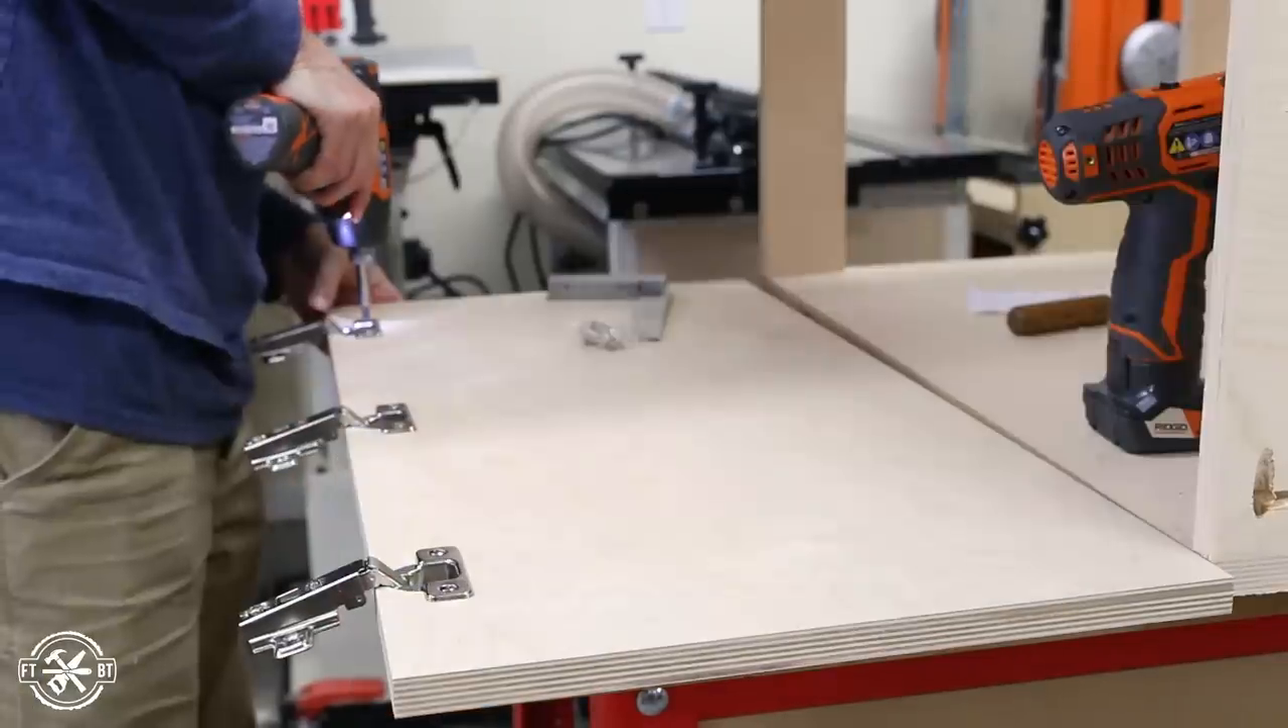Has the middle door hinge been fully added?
Yes.